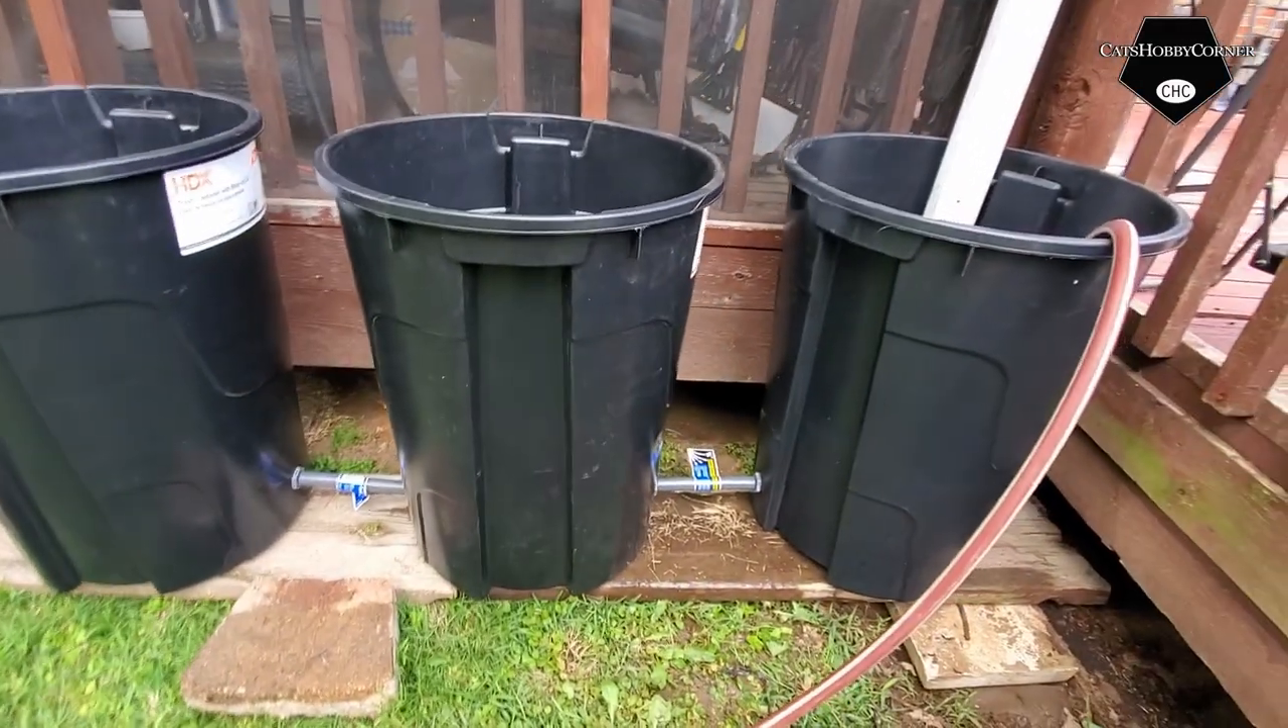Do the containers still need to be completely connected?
No.